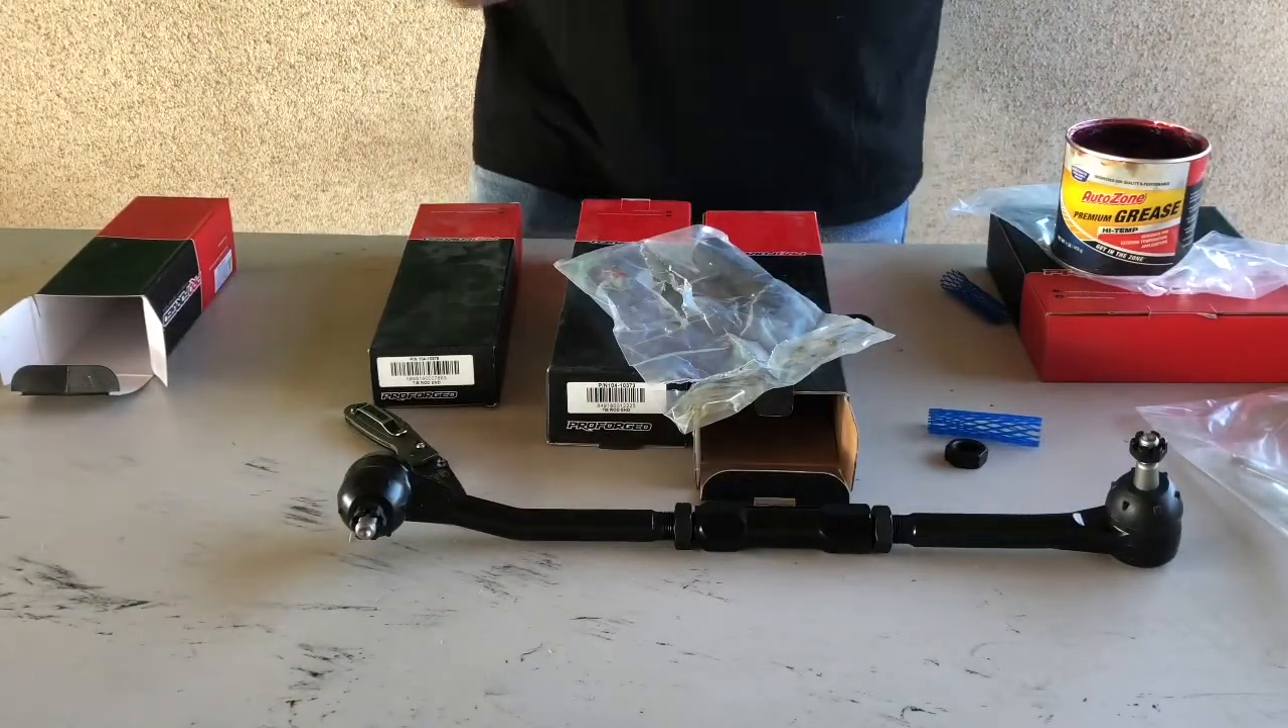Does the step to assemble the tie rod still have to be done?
No.